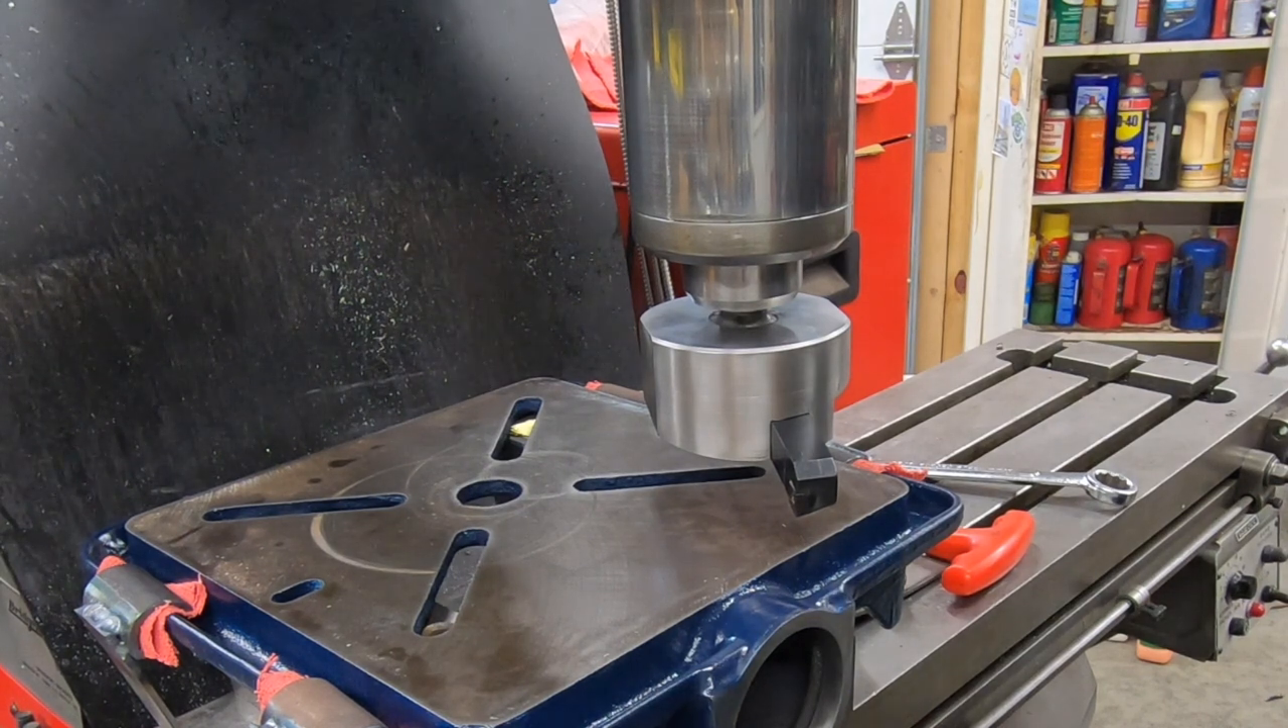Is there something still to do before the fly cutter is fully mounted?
No.